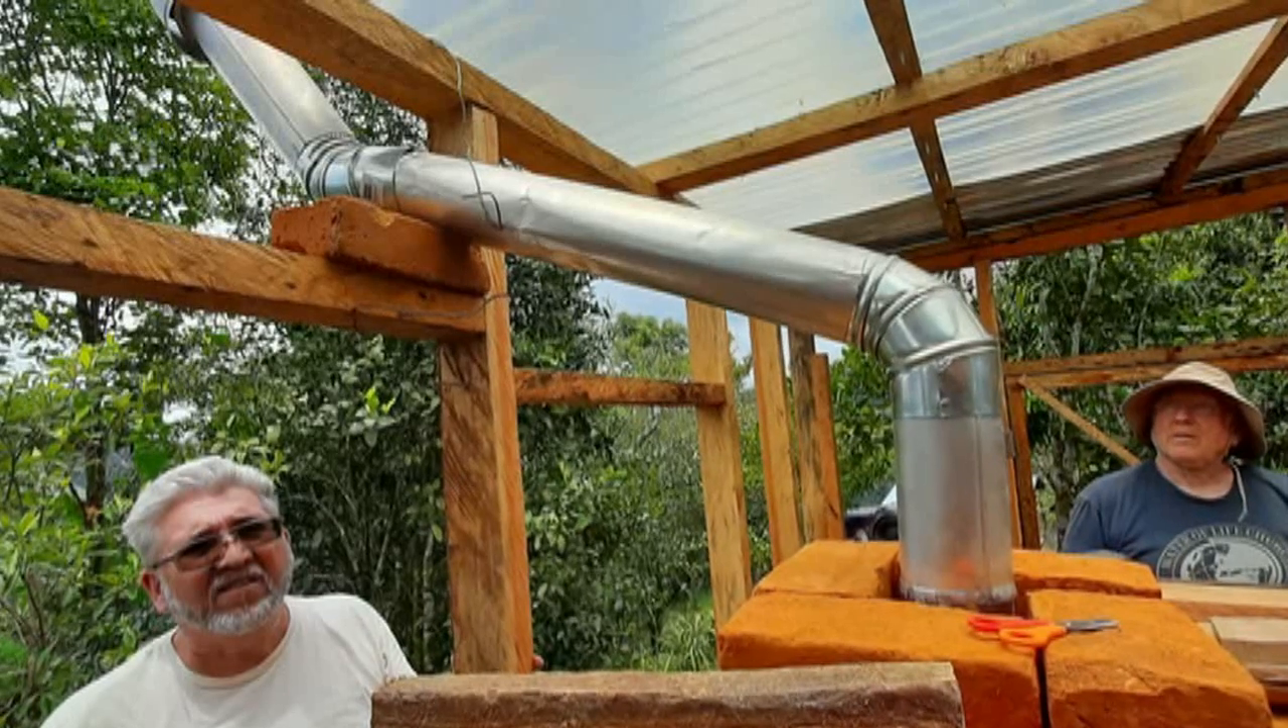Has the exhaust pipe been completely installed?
Yes.